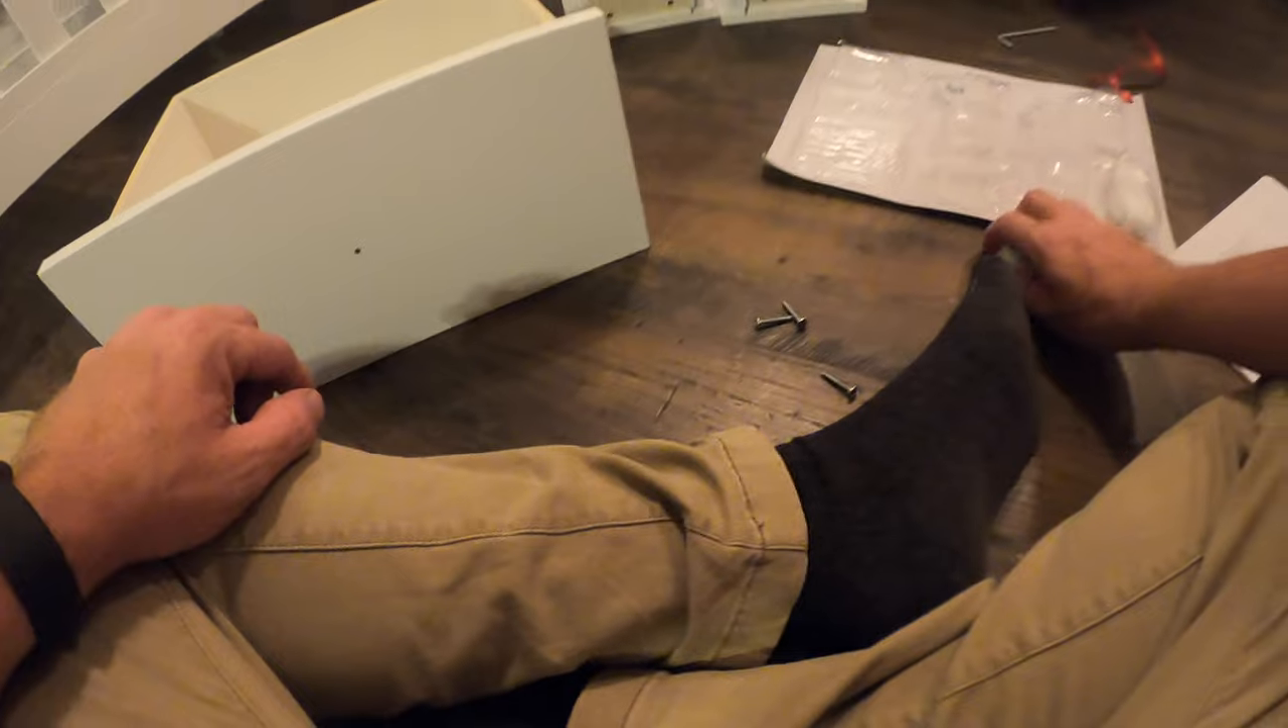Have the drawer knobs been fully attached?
No.